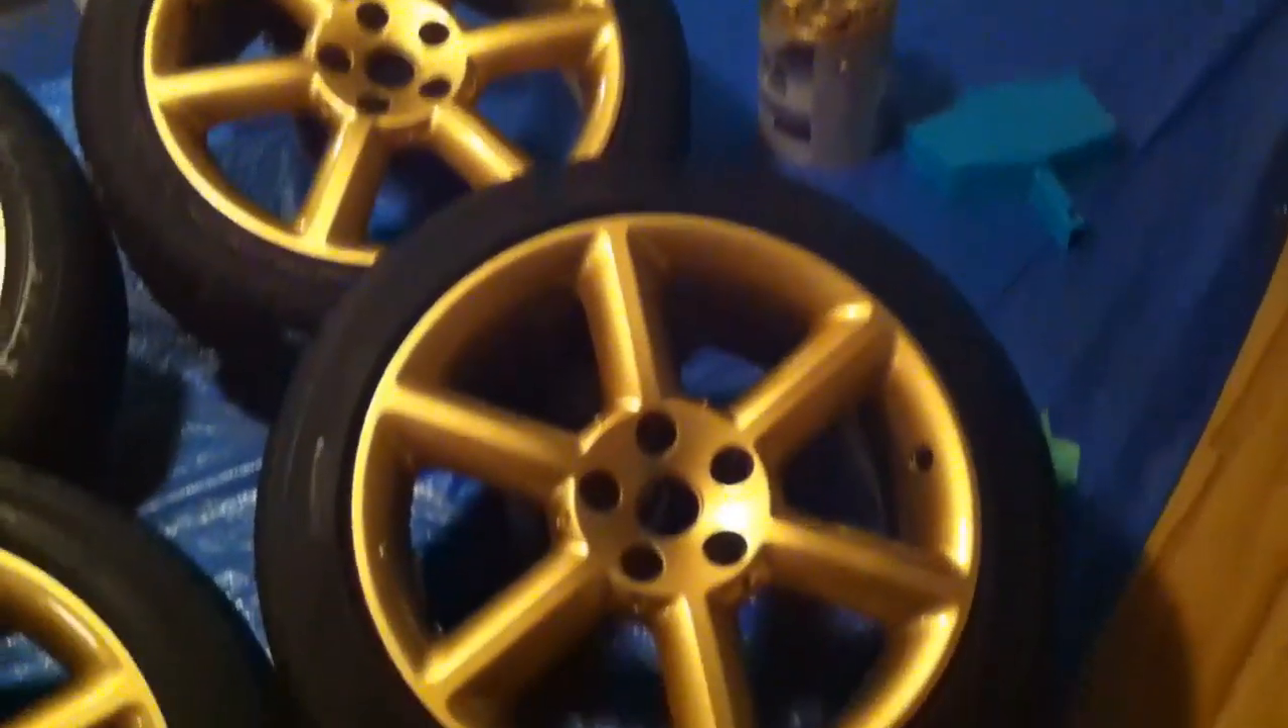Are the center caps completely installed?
No.